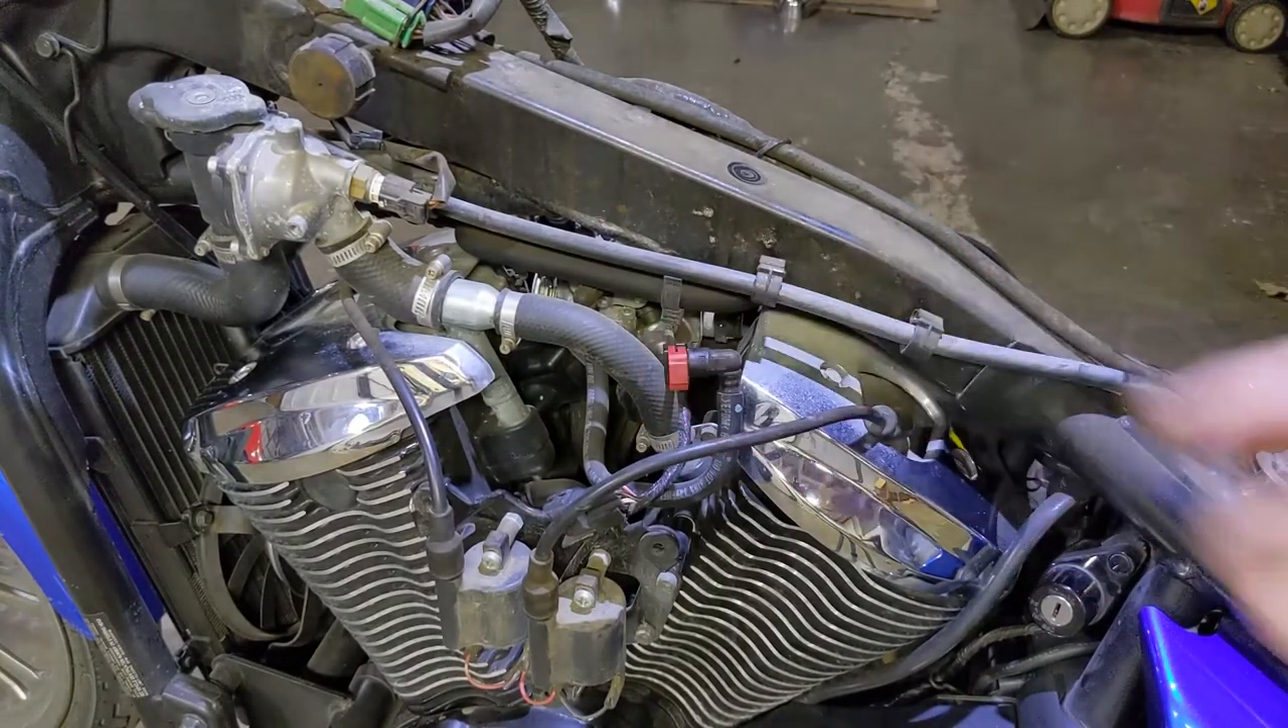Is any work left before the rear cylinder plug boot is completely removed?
Yes.